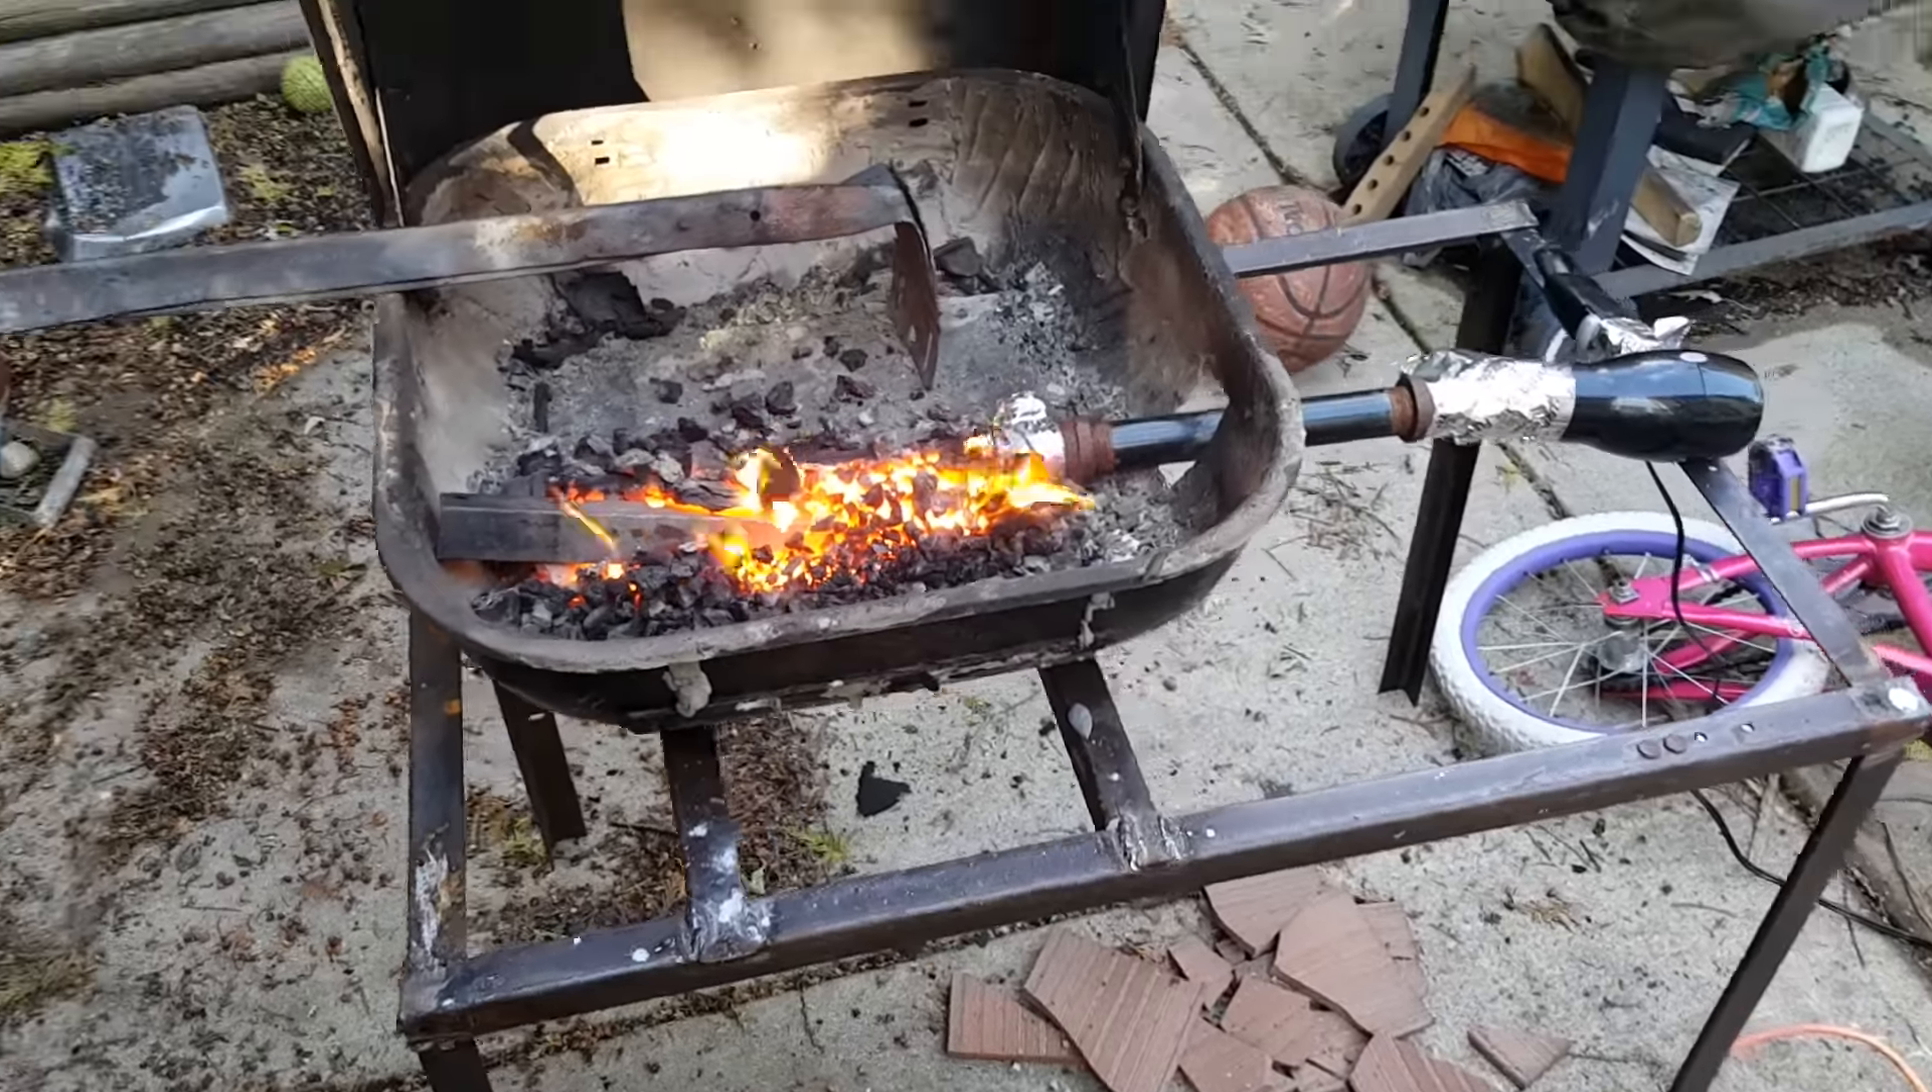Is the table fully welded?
Yes.